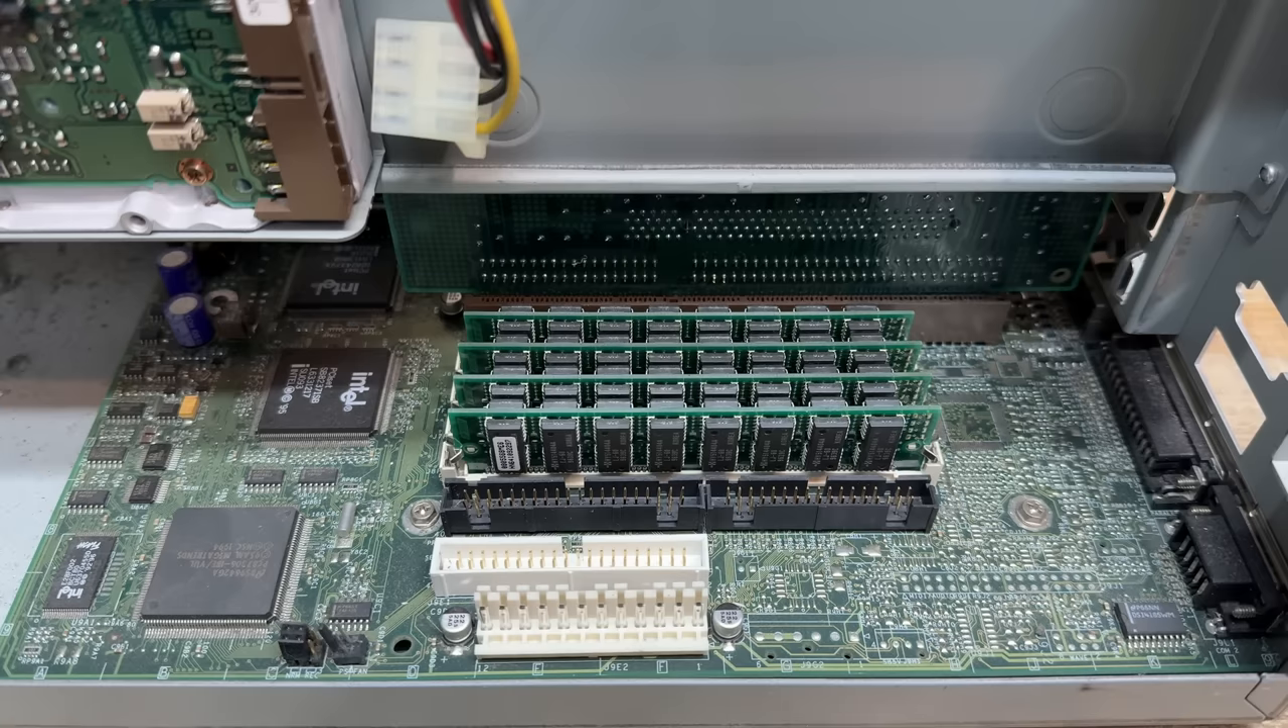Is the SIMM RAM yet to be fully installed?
No.